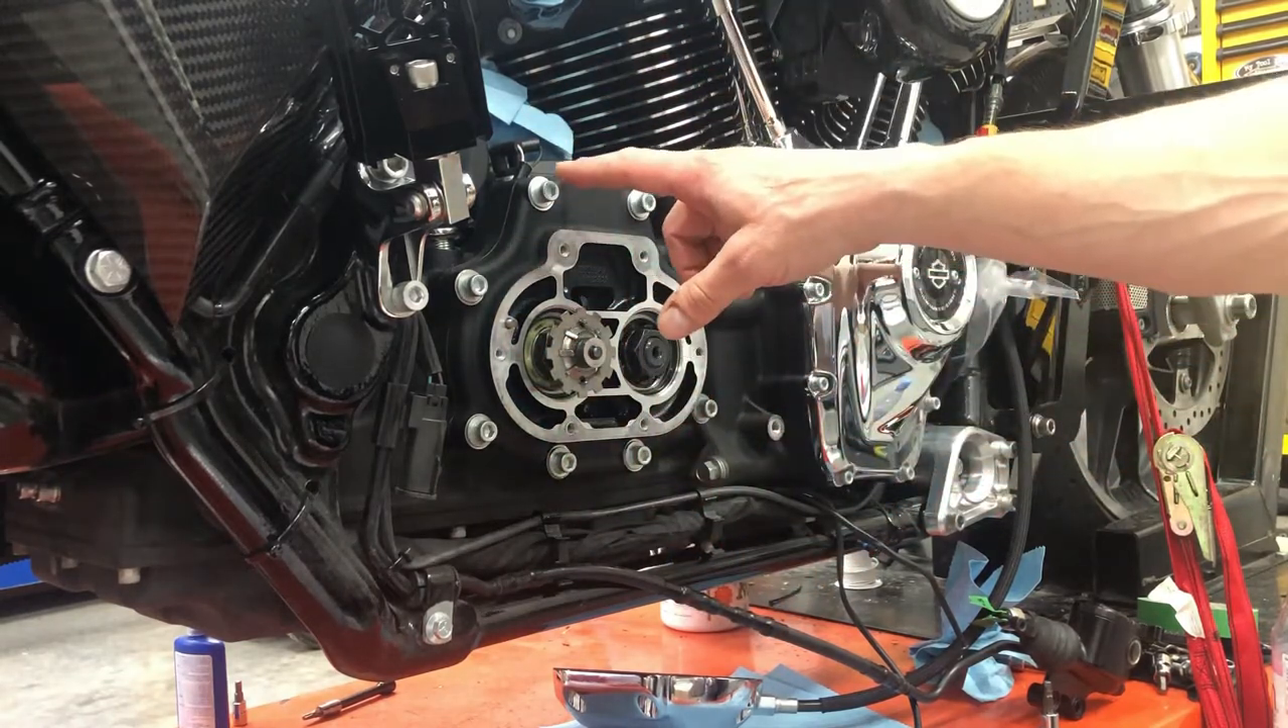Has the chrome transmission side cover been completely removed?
Yes.